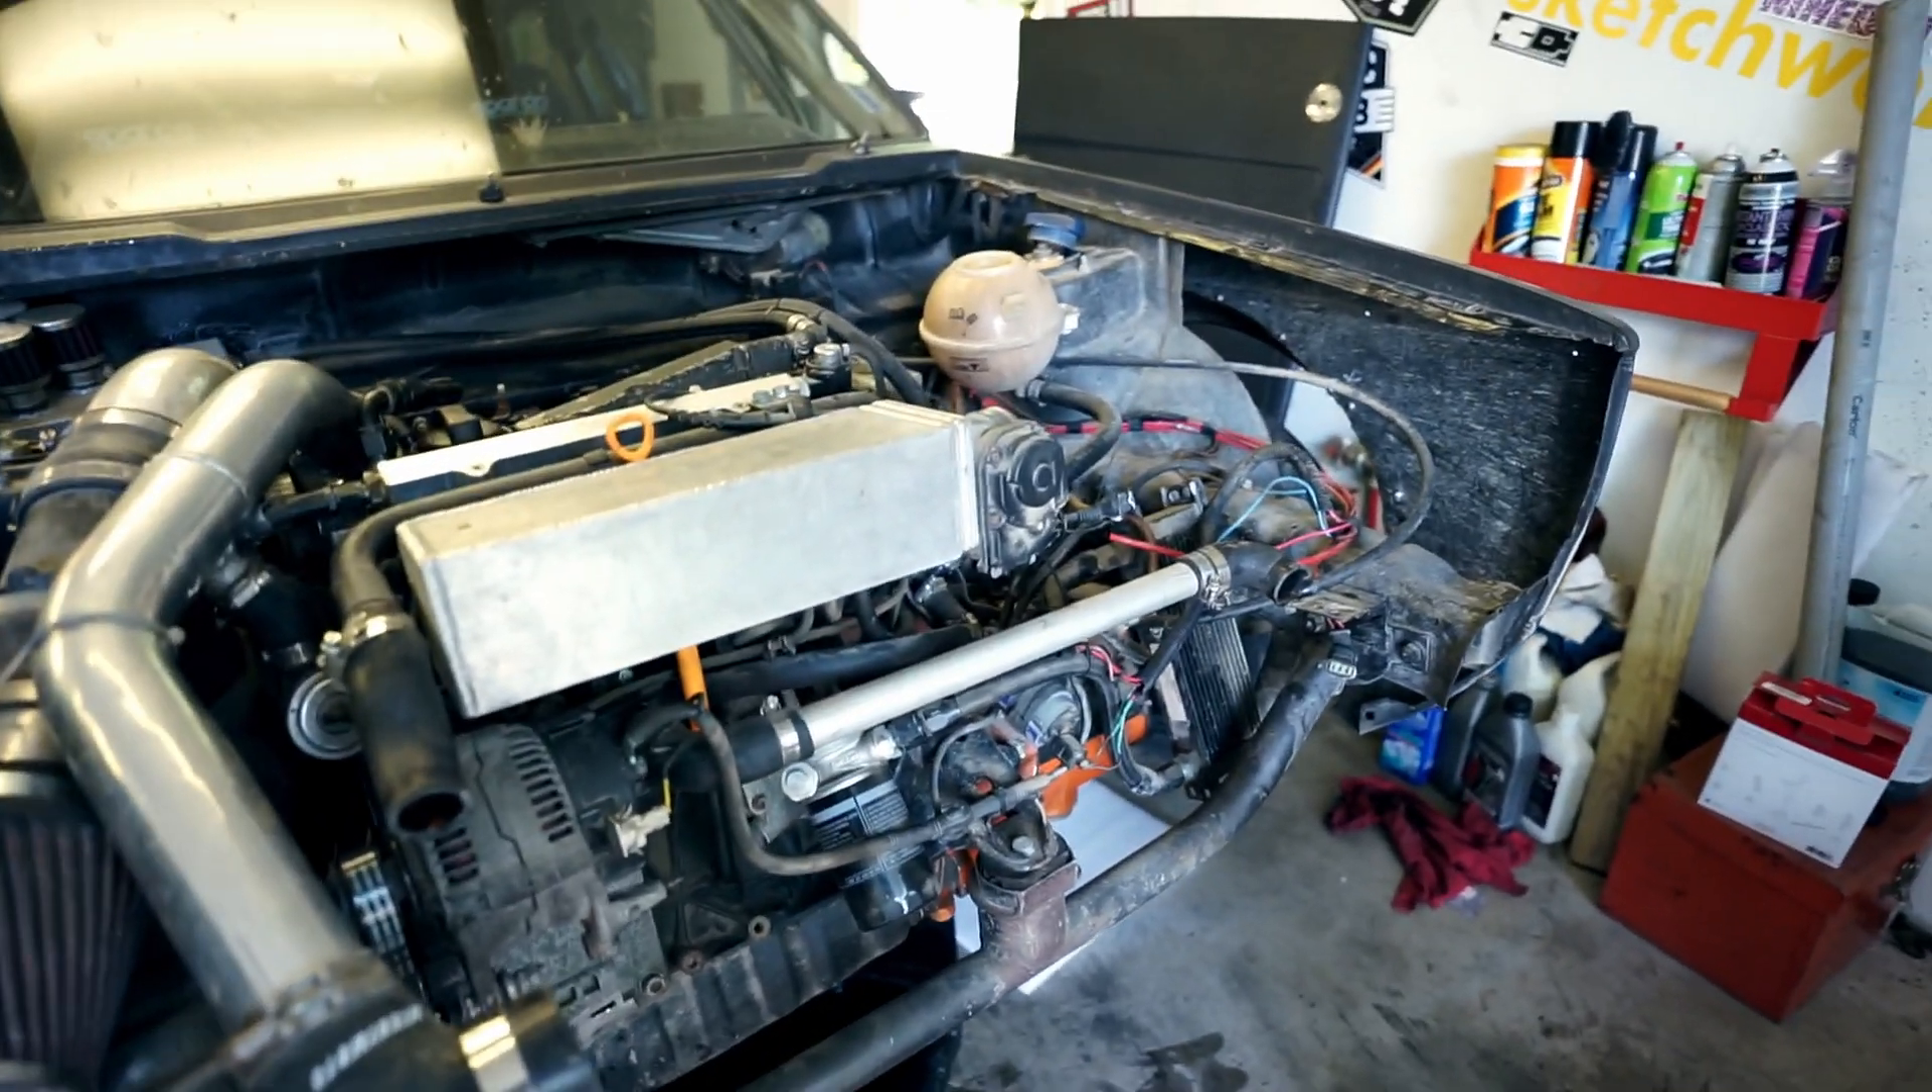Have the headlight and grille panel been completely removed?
Yes.